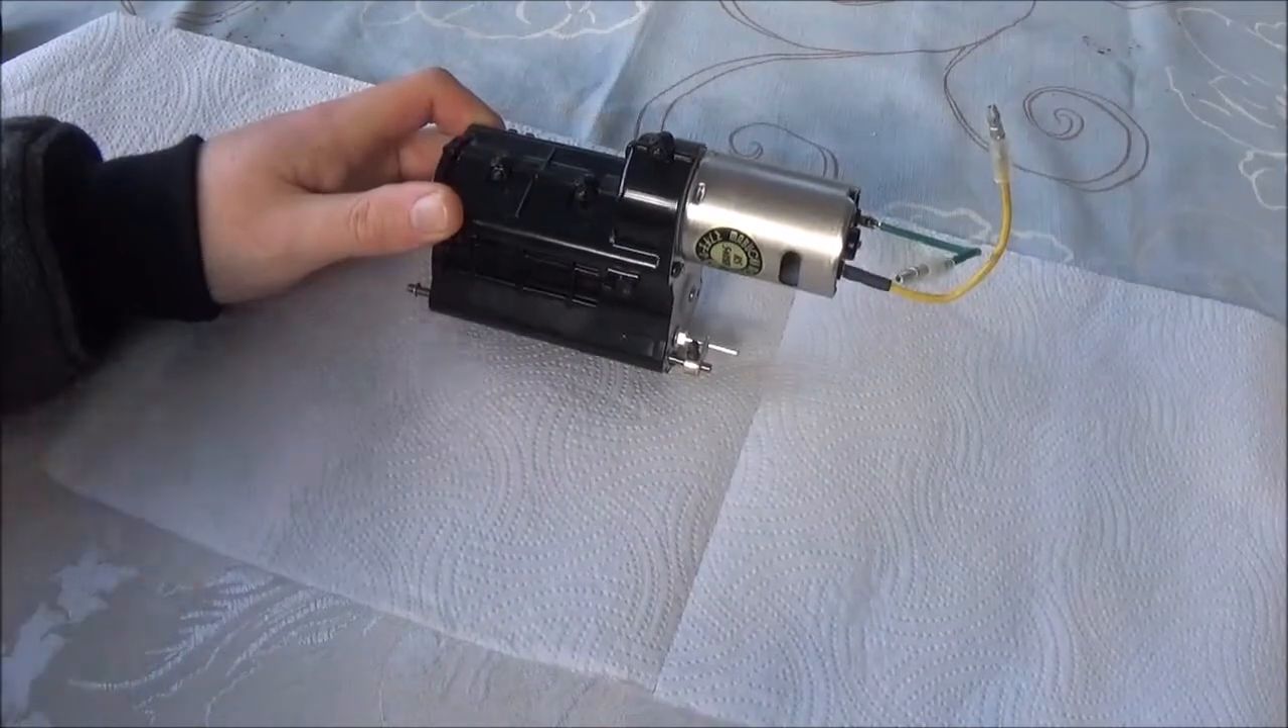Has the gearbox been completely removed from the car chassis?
Yes.